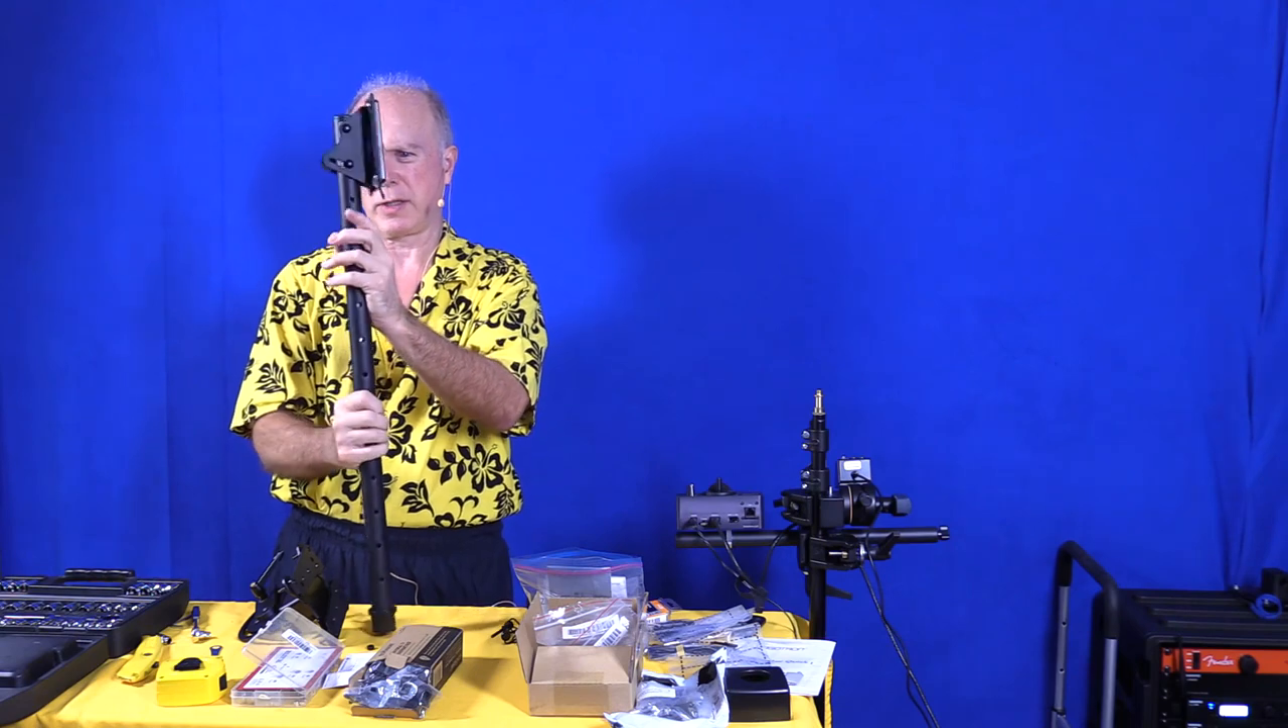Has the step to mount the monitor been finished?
No.